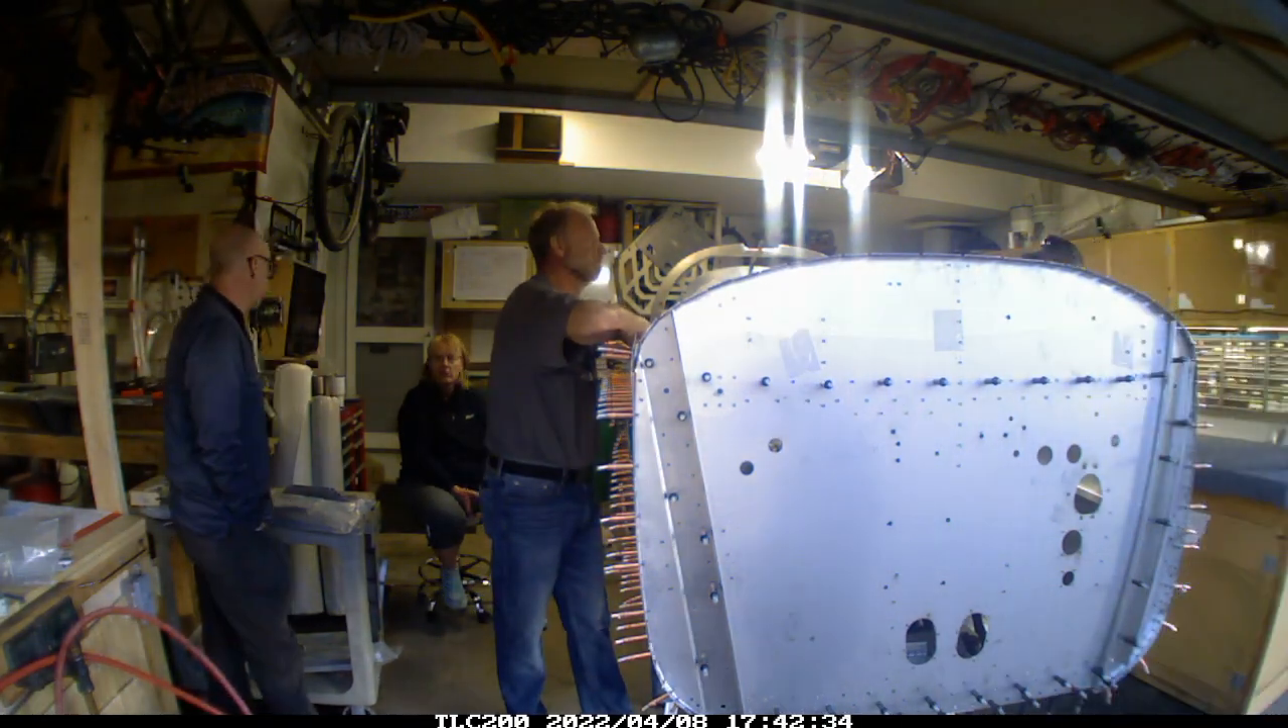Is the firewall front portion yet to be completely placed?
No.